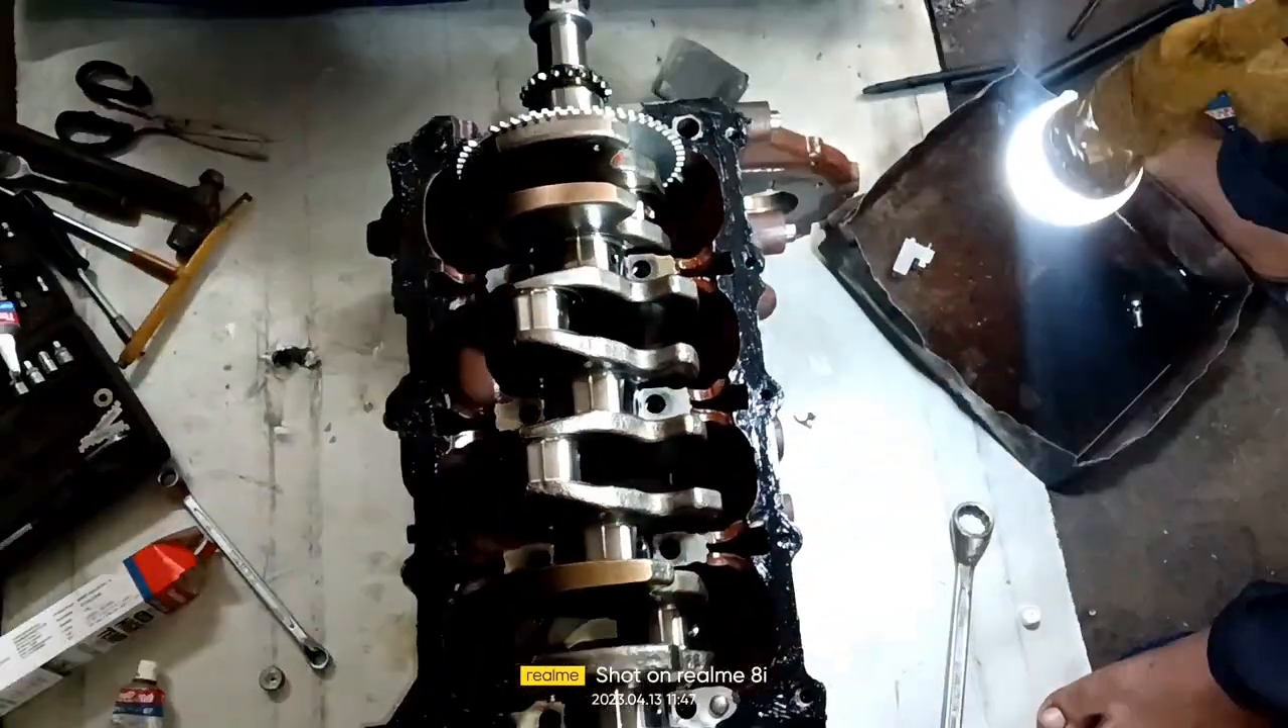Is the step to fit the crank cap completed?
No.